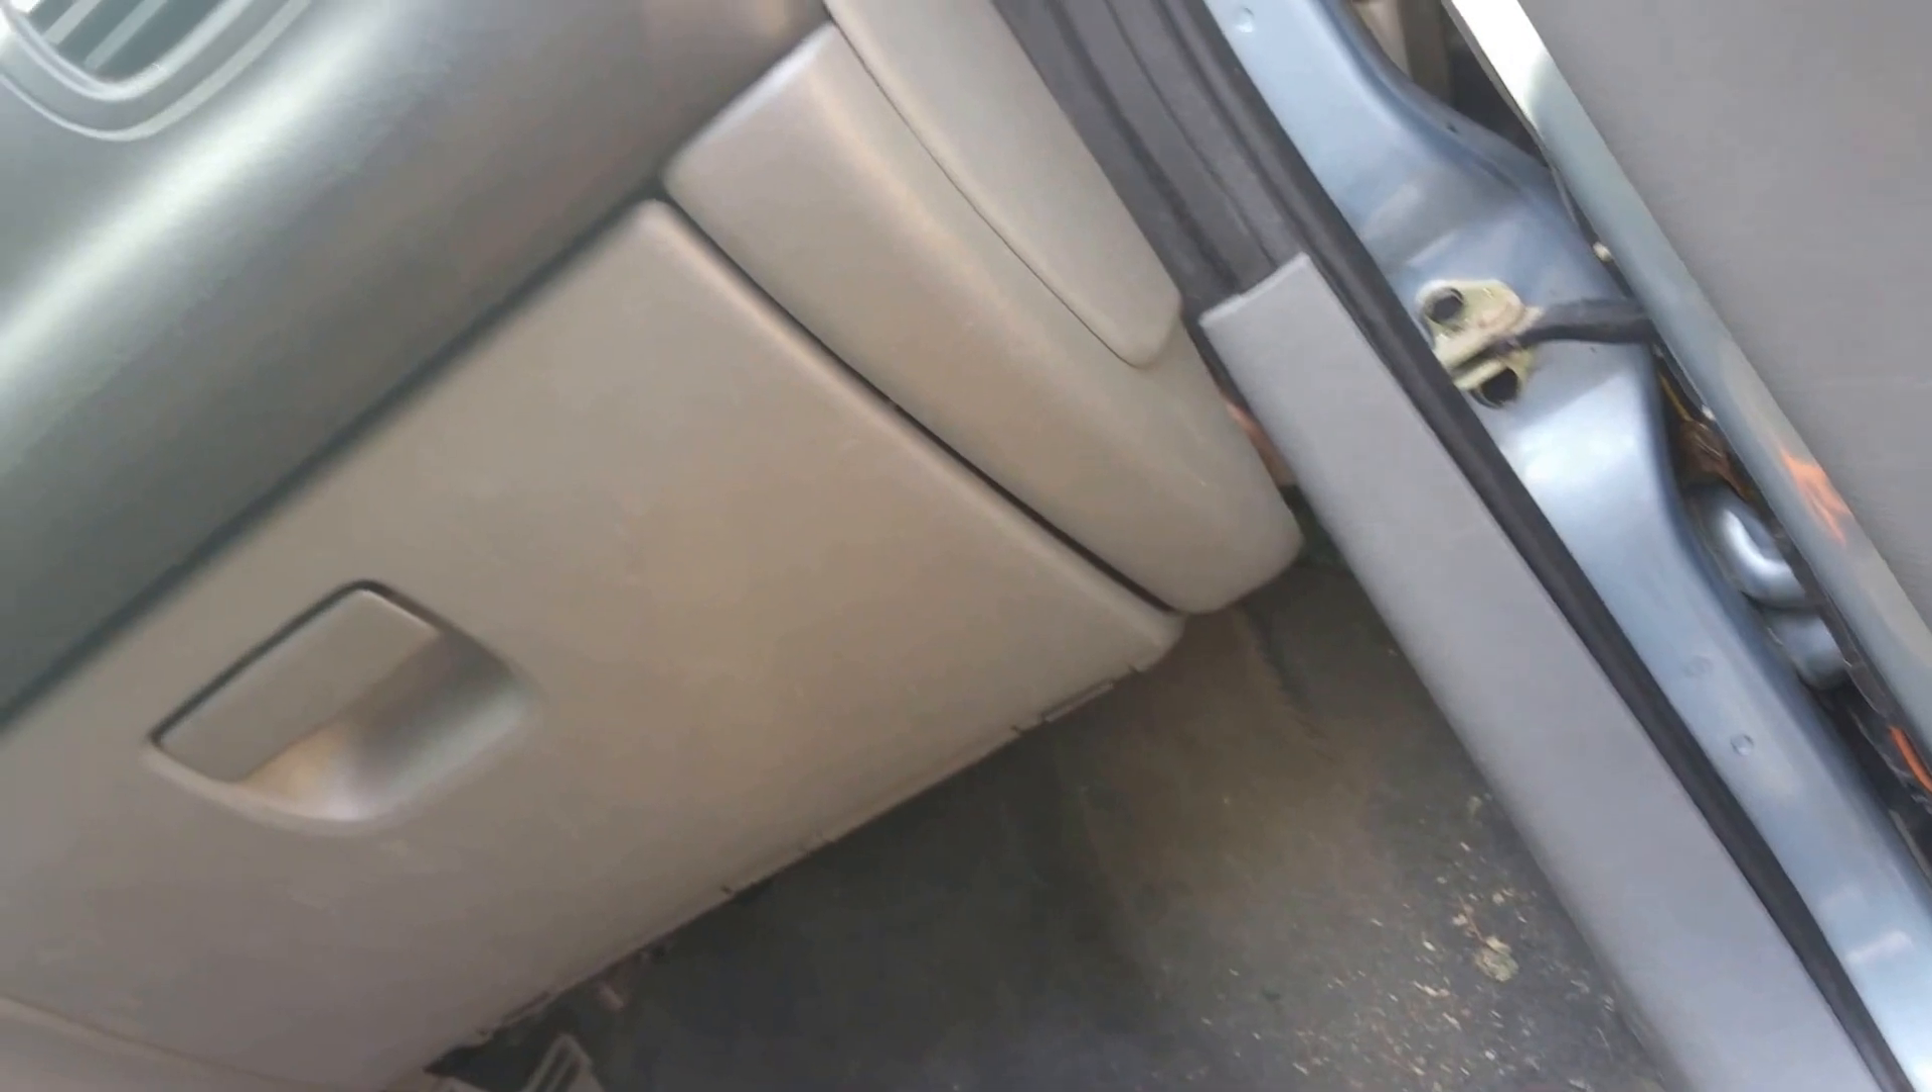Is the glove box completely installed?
Yes.